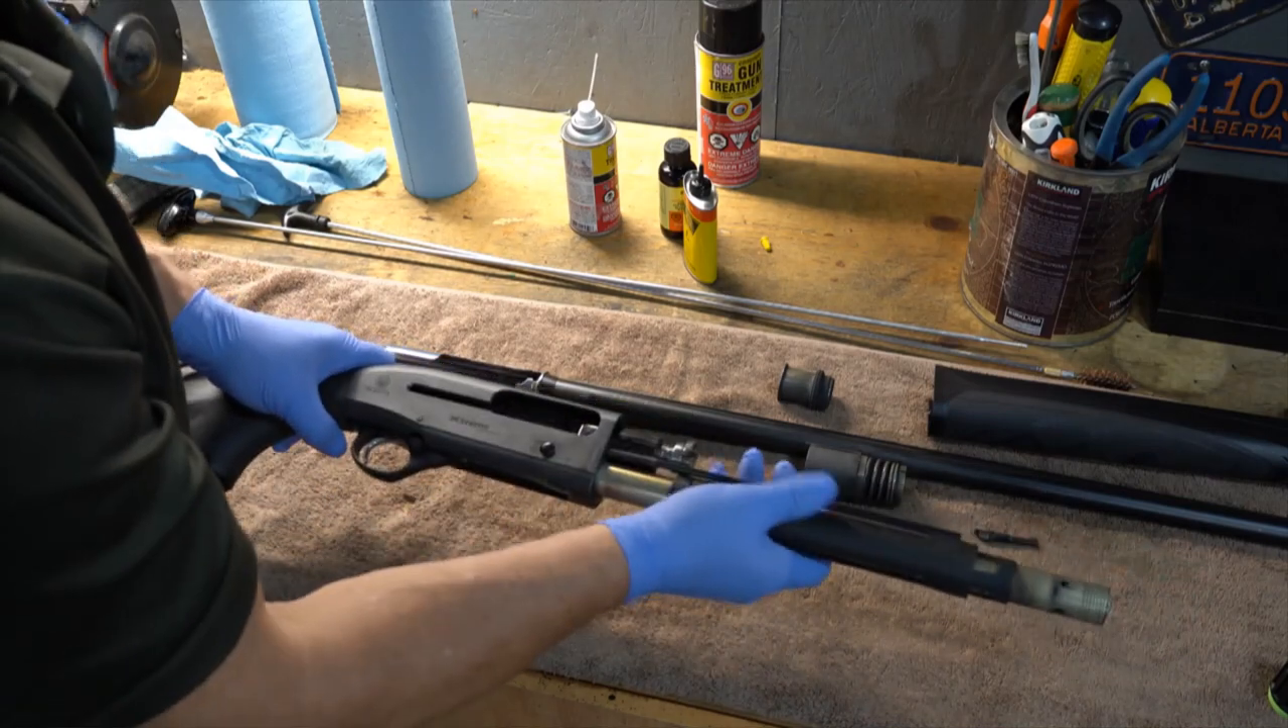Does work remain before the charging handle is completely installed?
Yes.